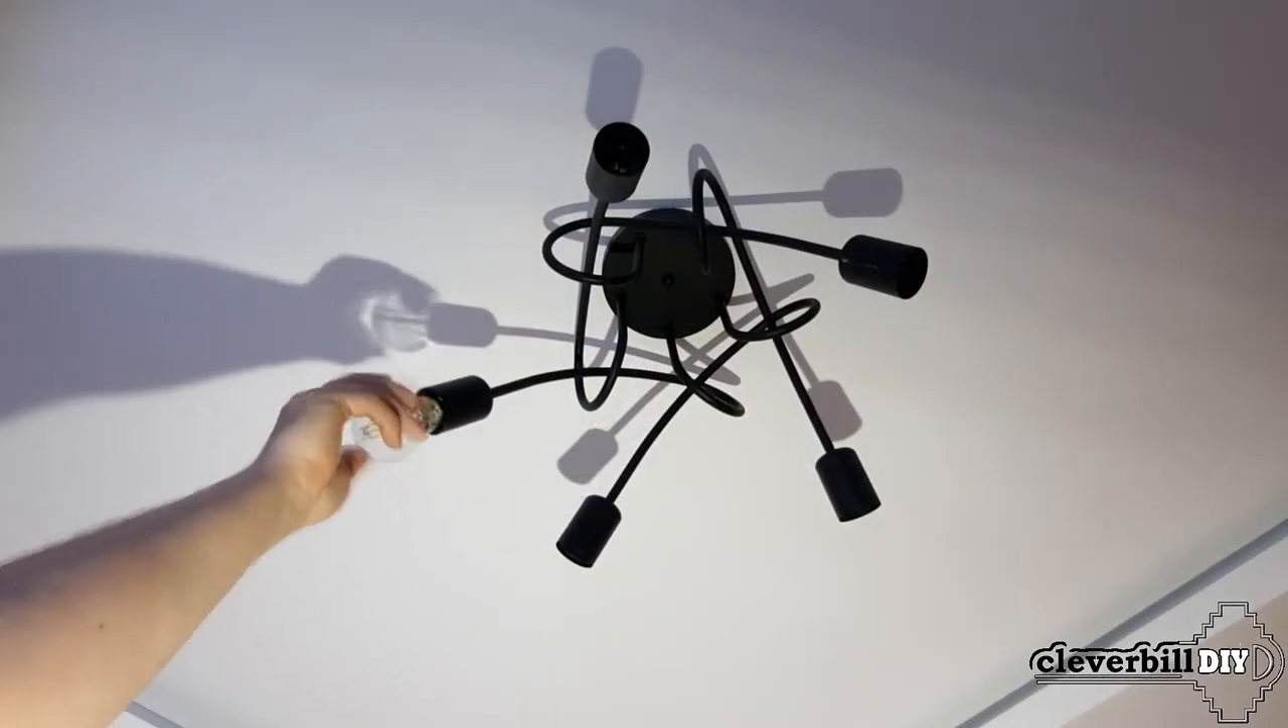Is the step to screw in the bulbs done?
No.